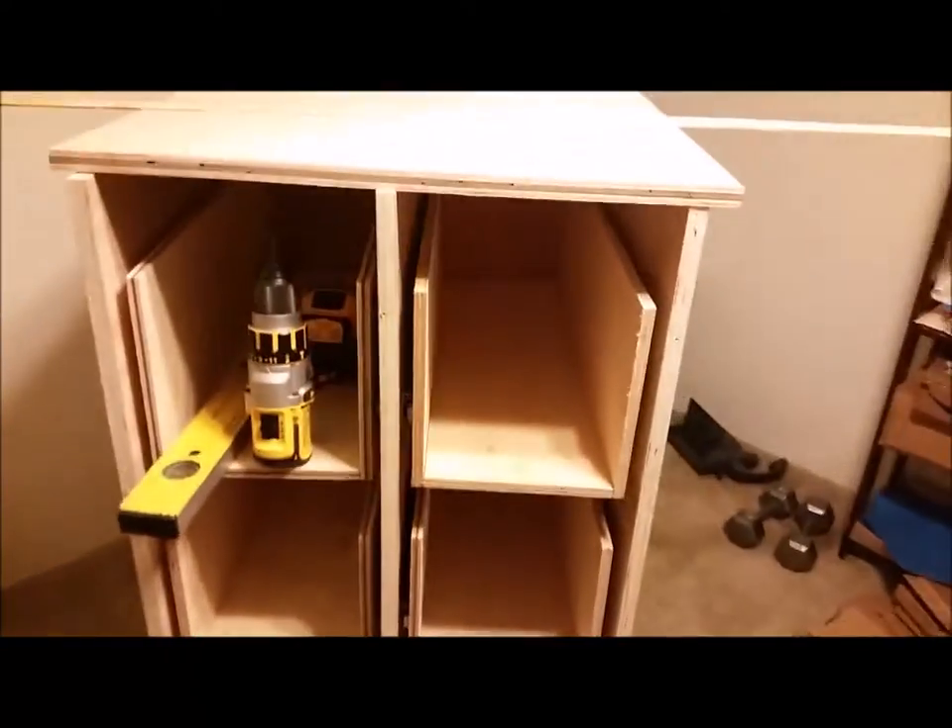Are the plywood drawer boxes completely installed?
Yes.